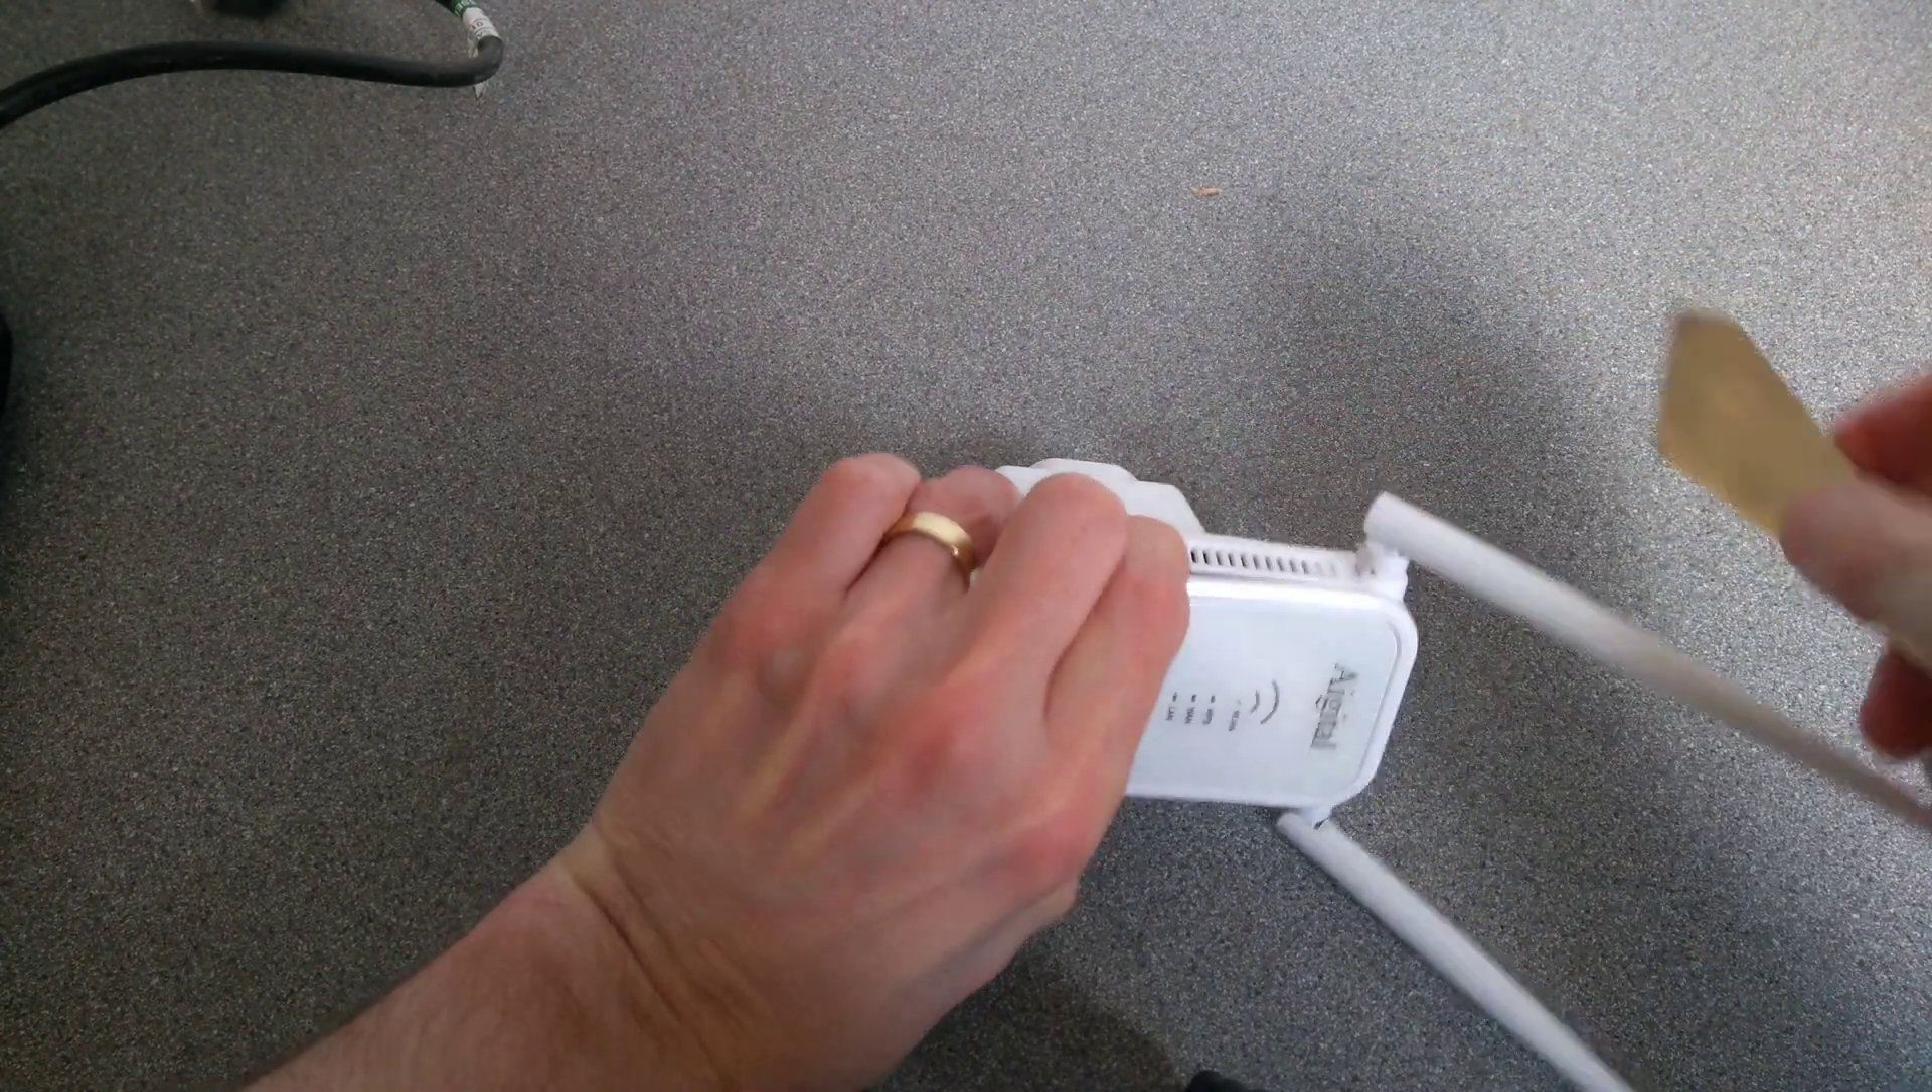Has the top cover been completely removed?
No.